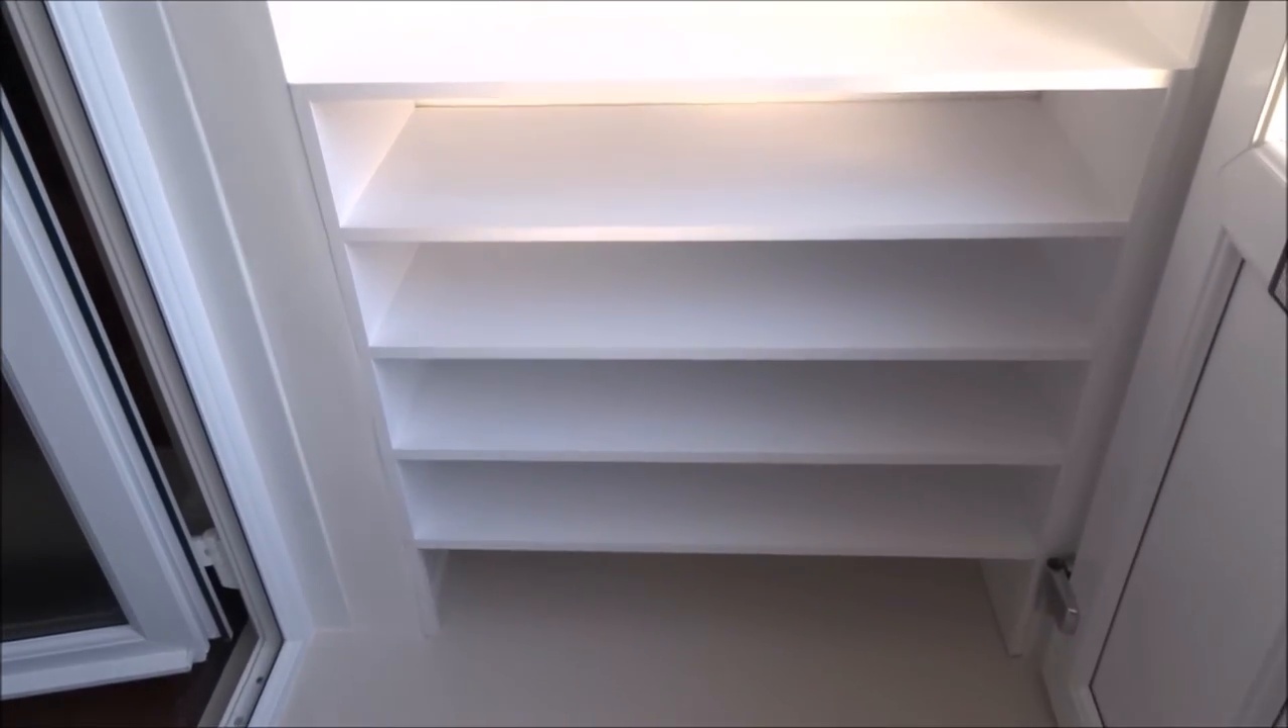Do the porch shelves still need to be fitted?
No.